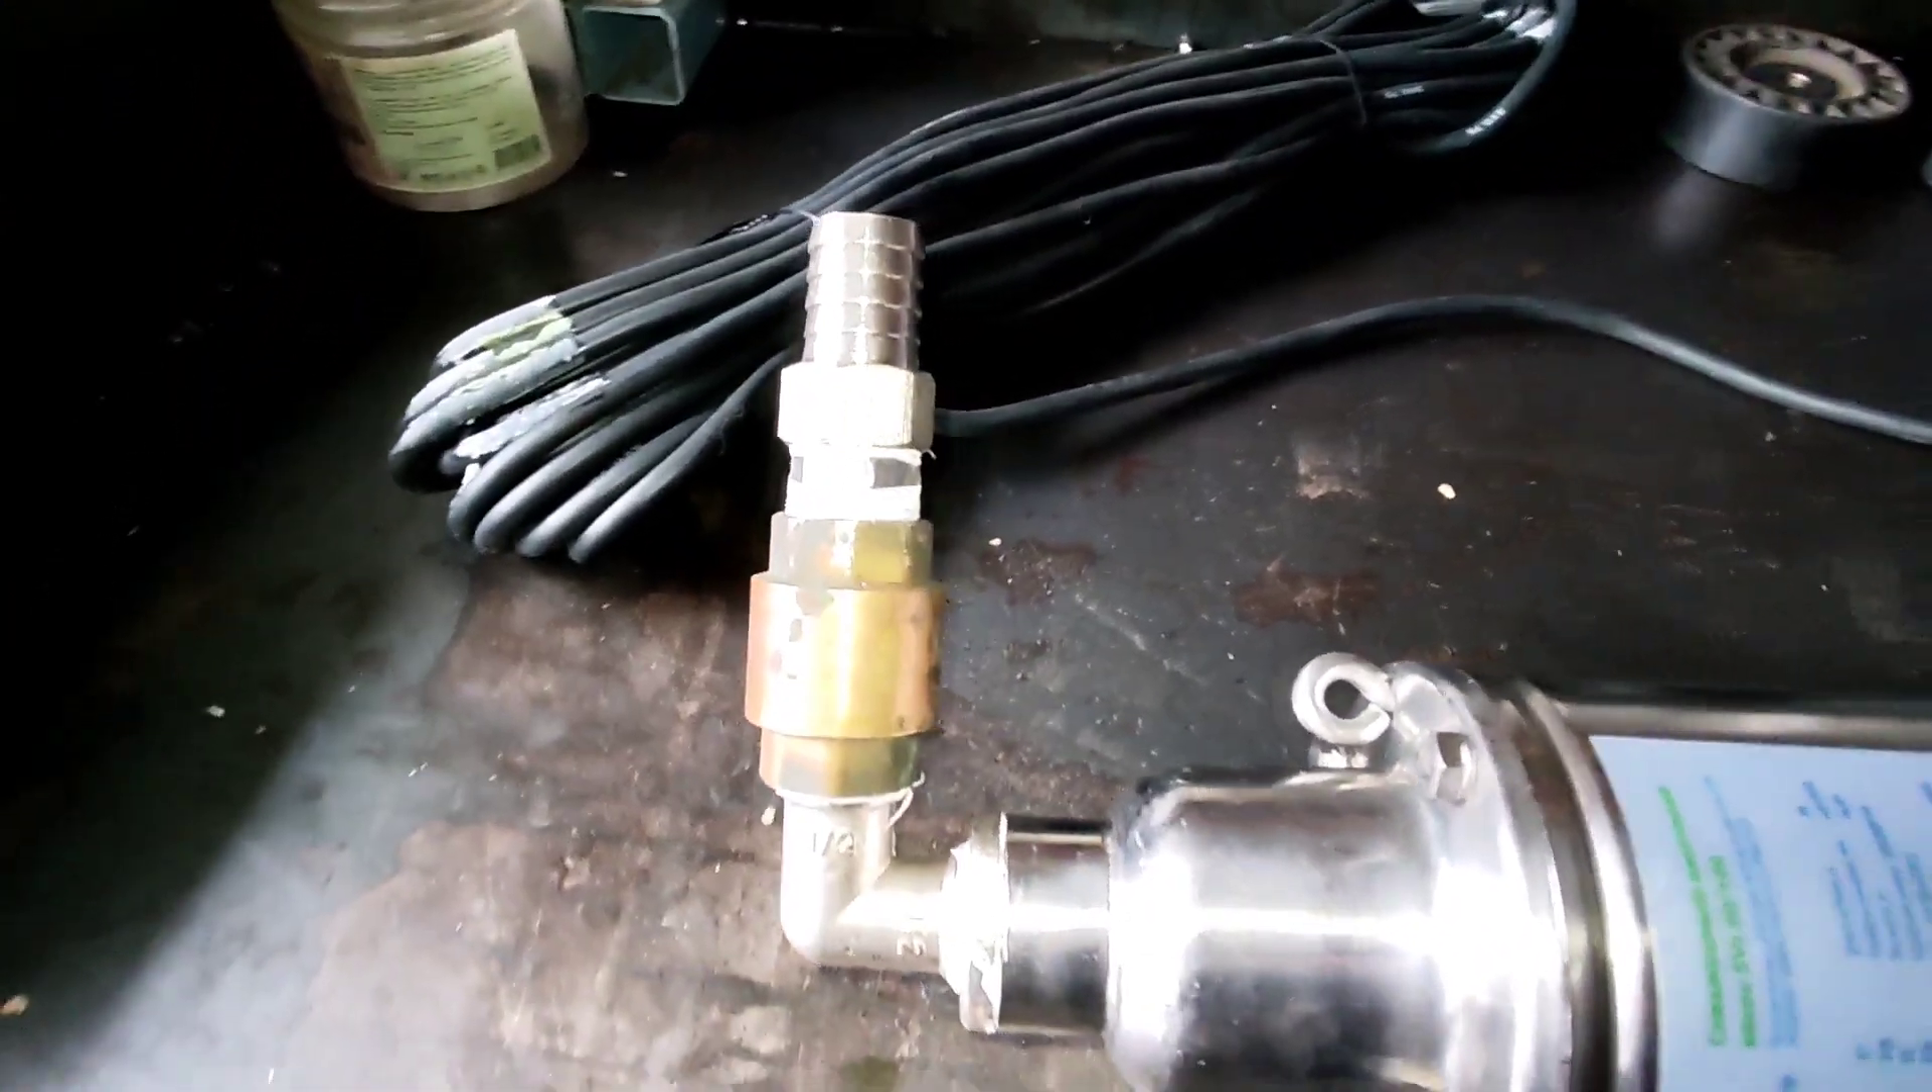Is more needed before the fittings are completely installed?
No.